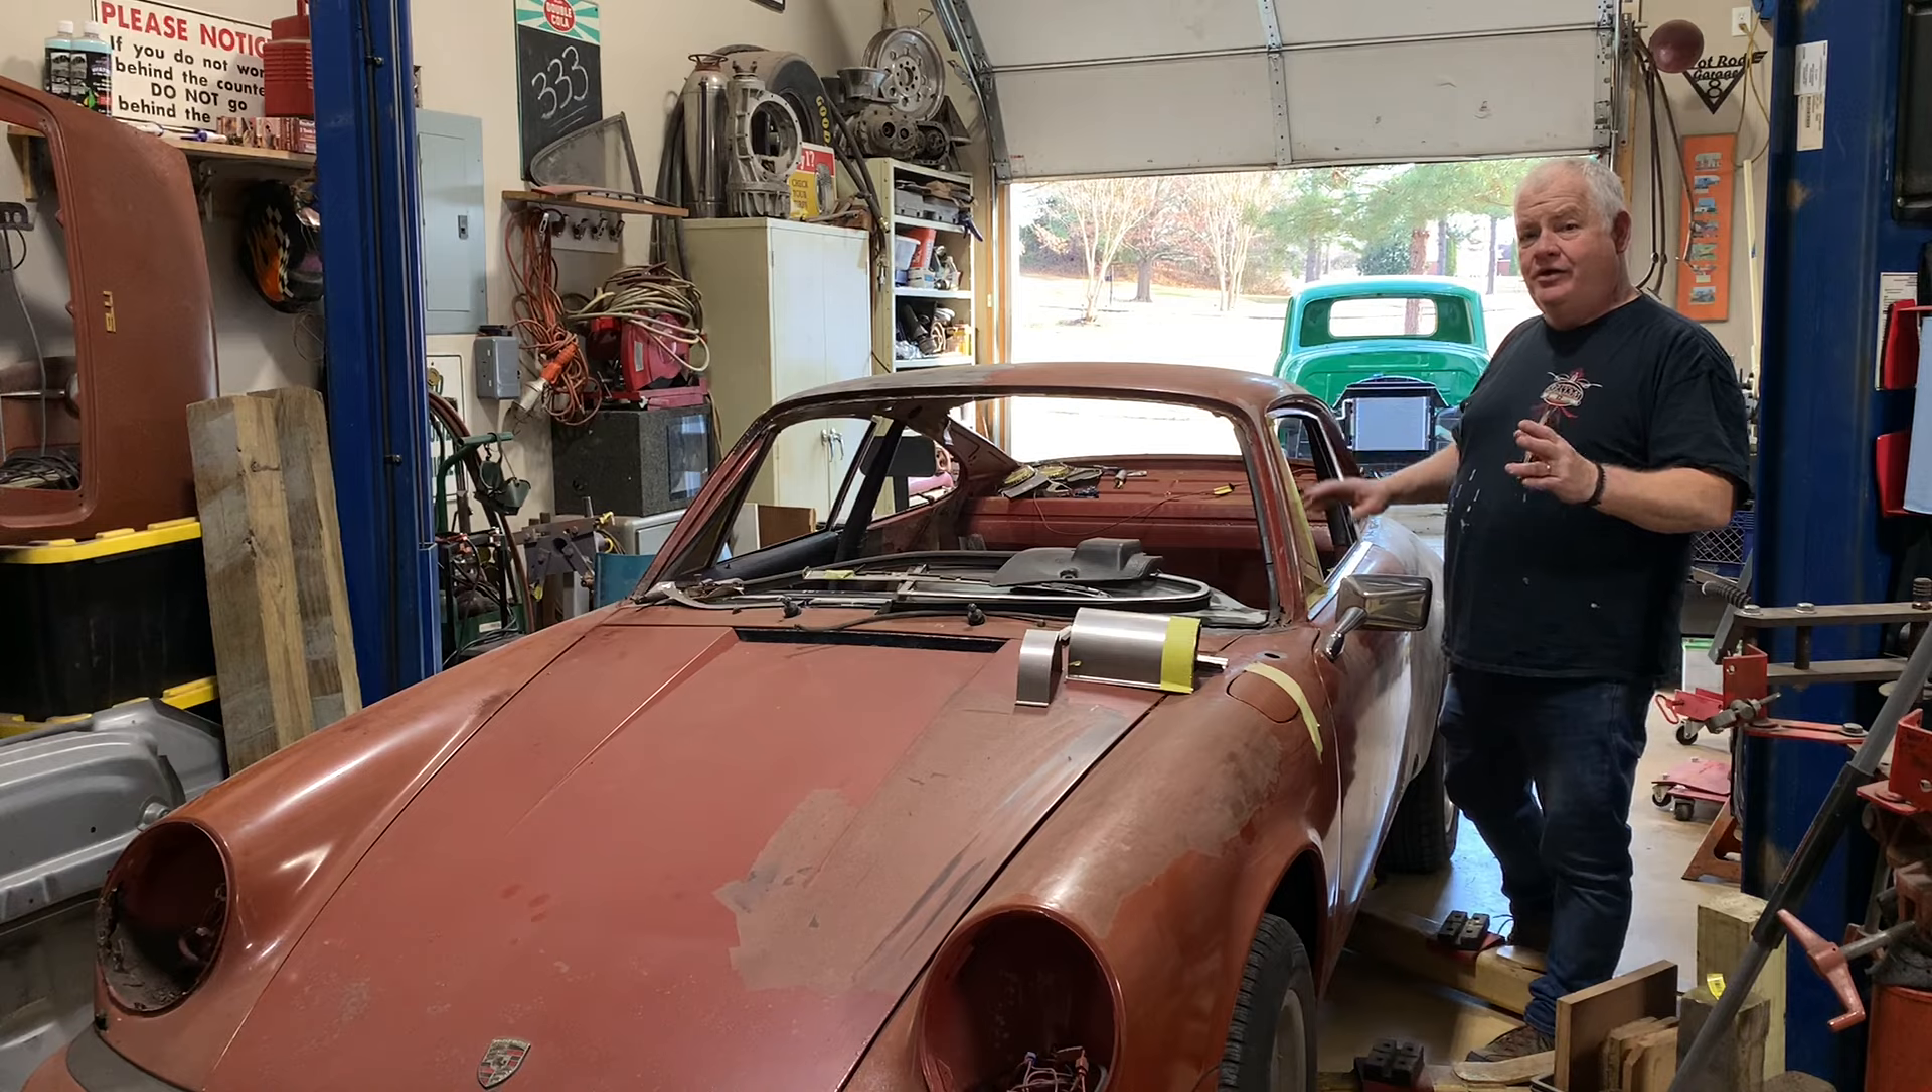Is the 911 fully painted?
No.